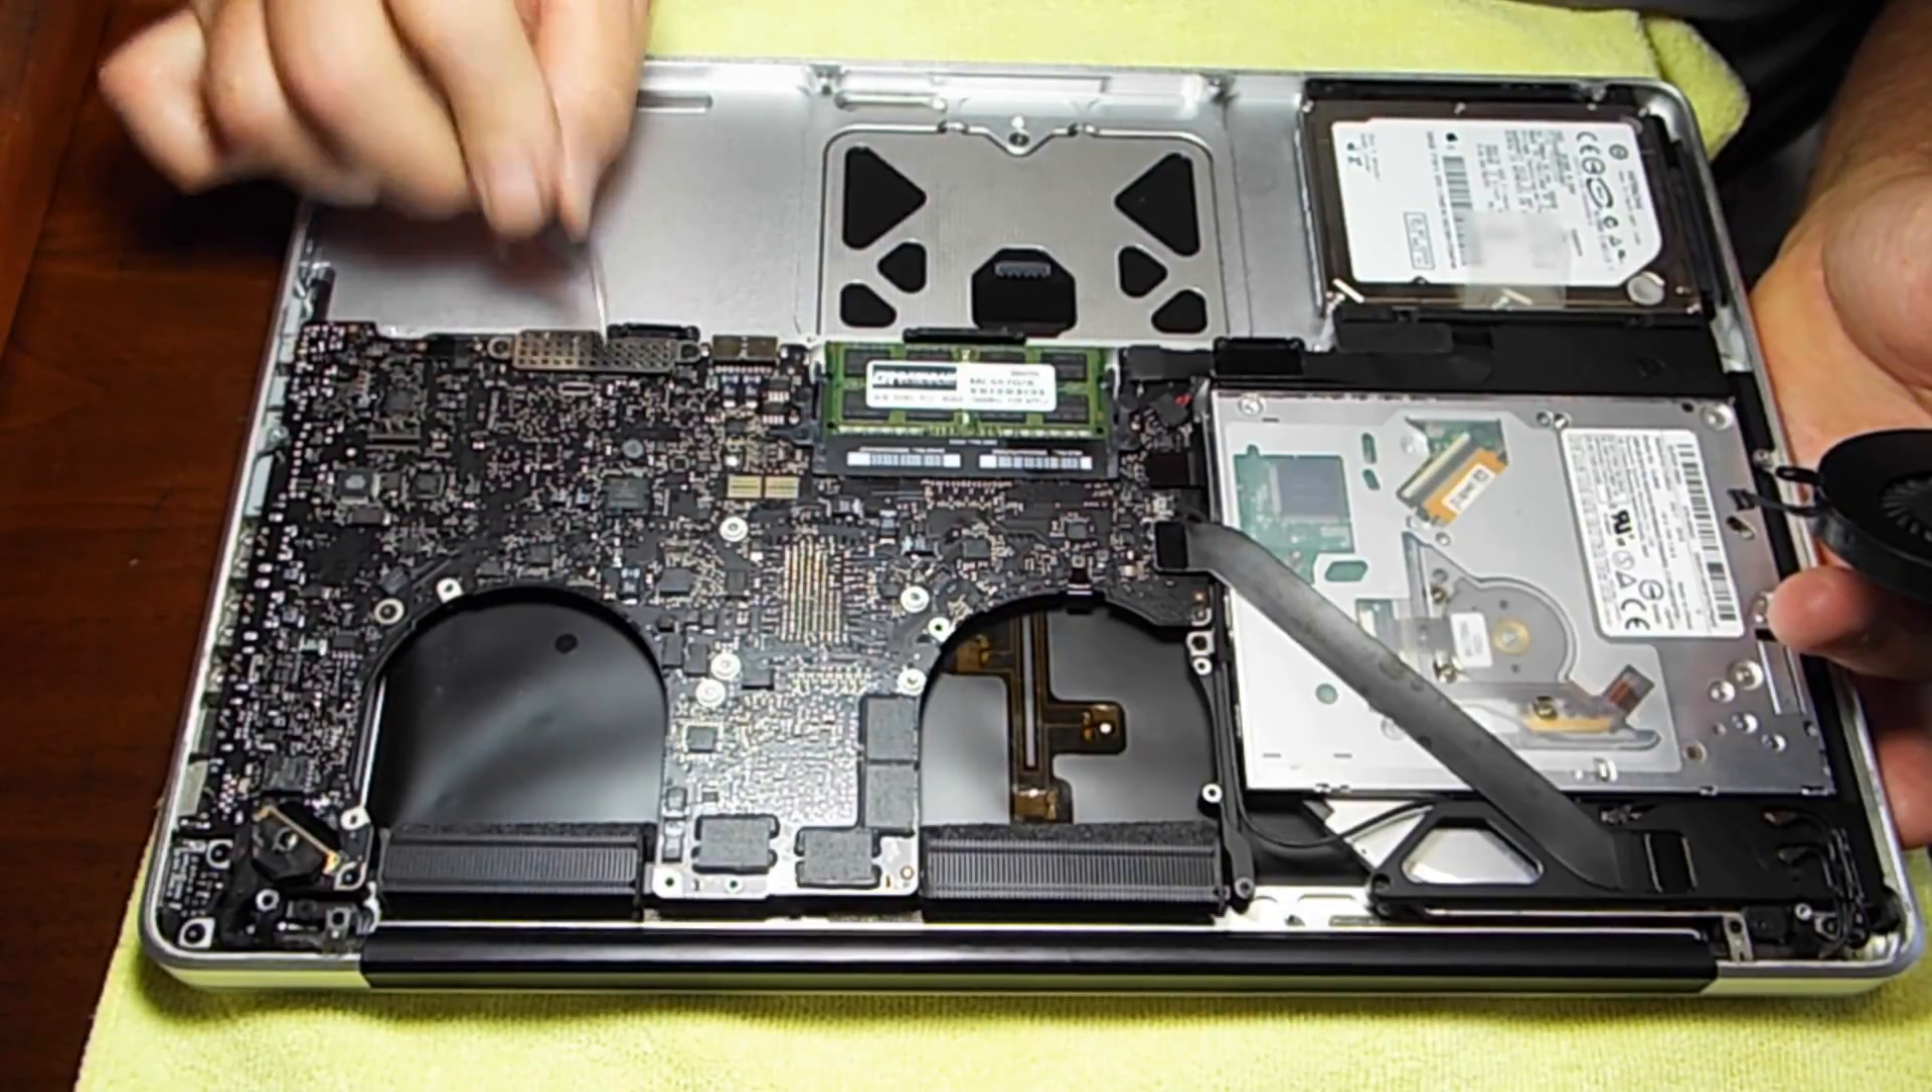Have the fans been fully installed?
No.